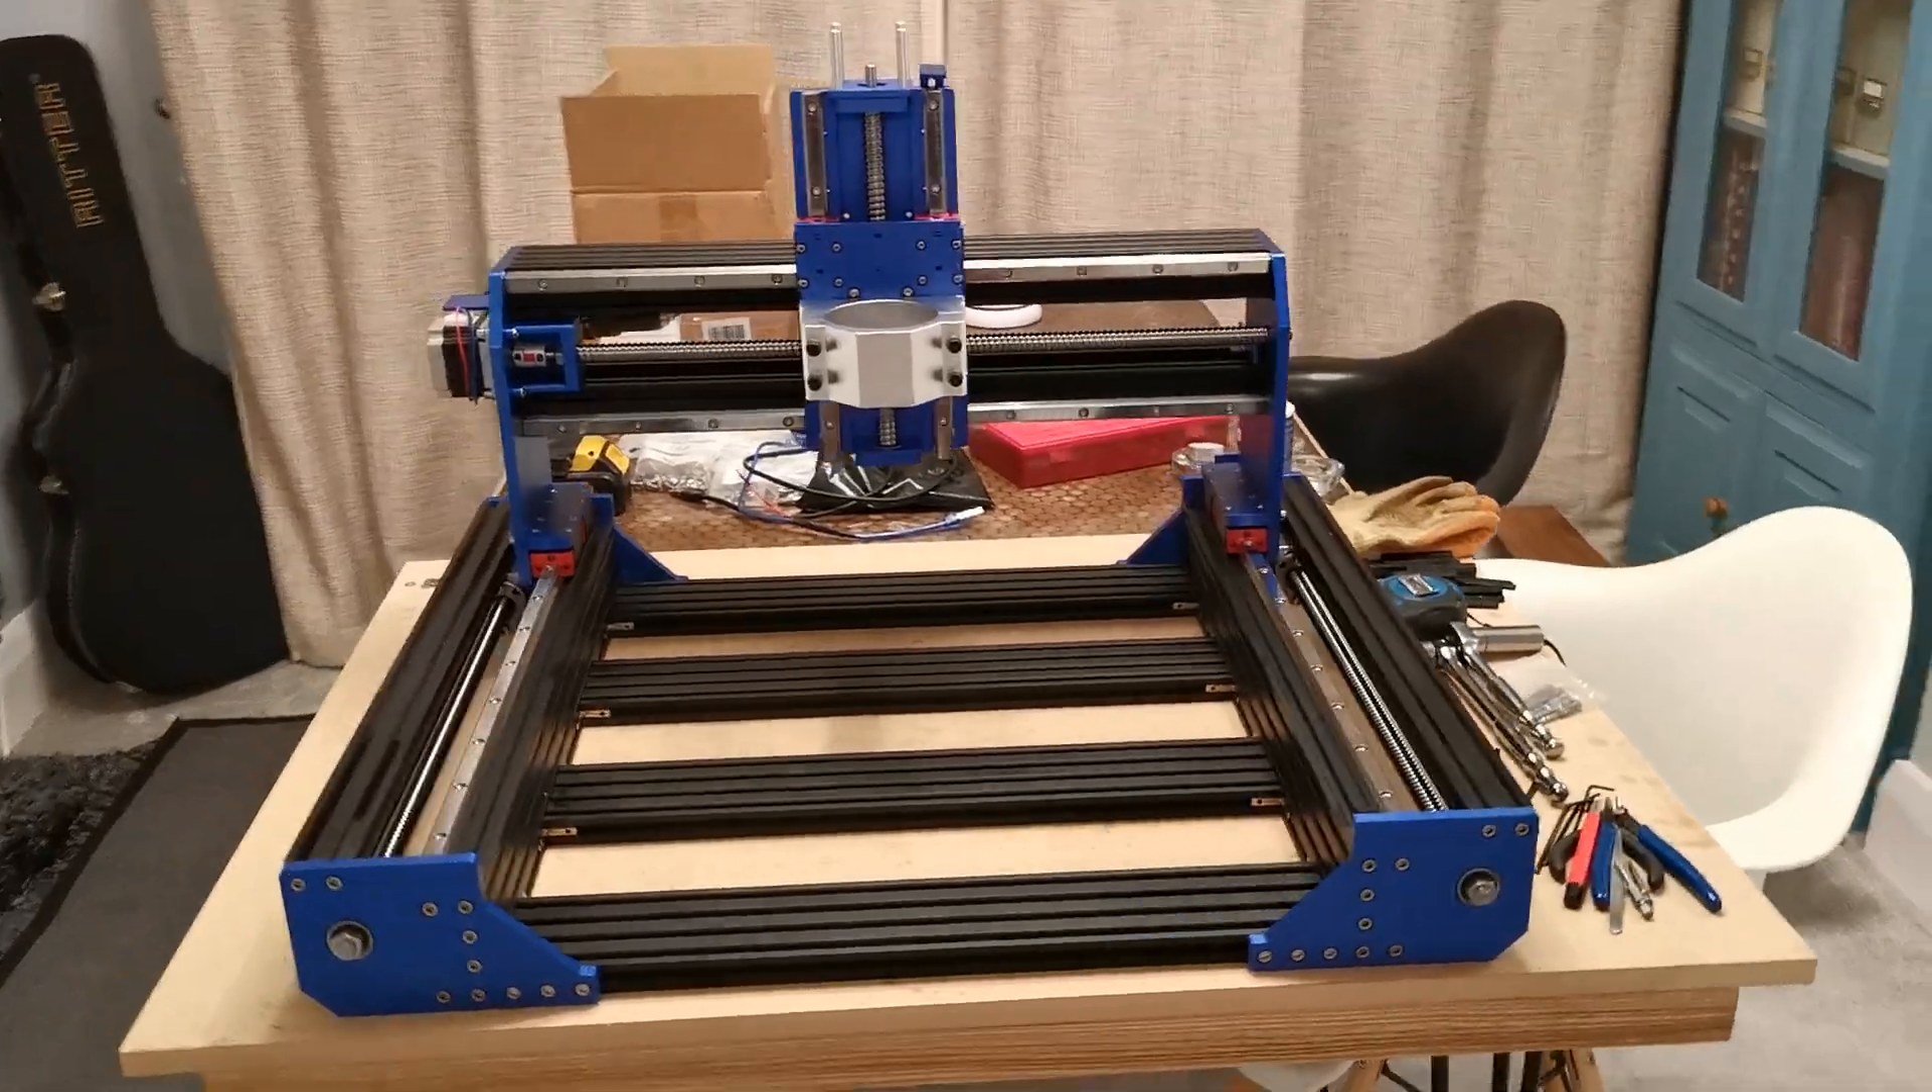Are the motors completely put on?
No.